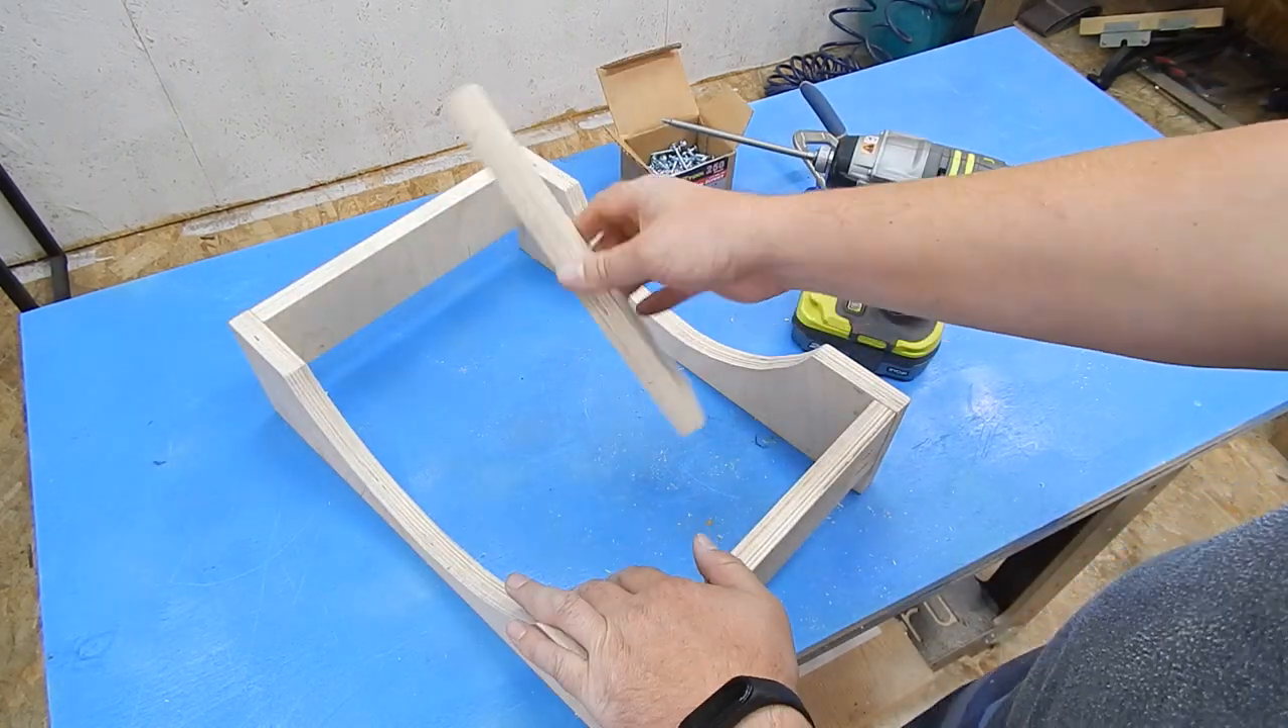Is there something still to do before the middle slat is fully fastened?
Yes.